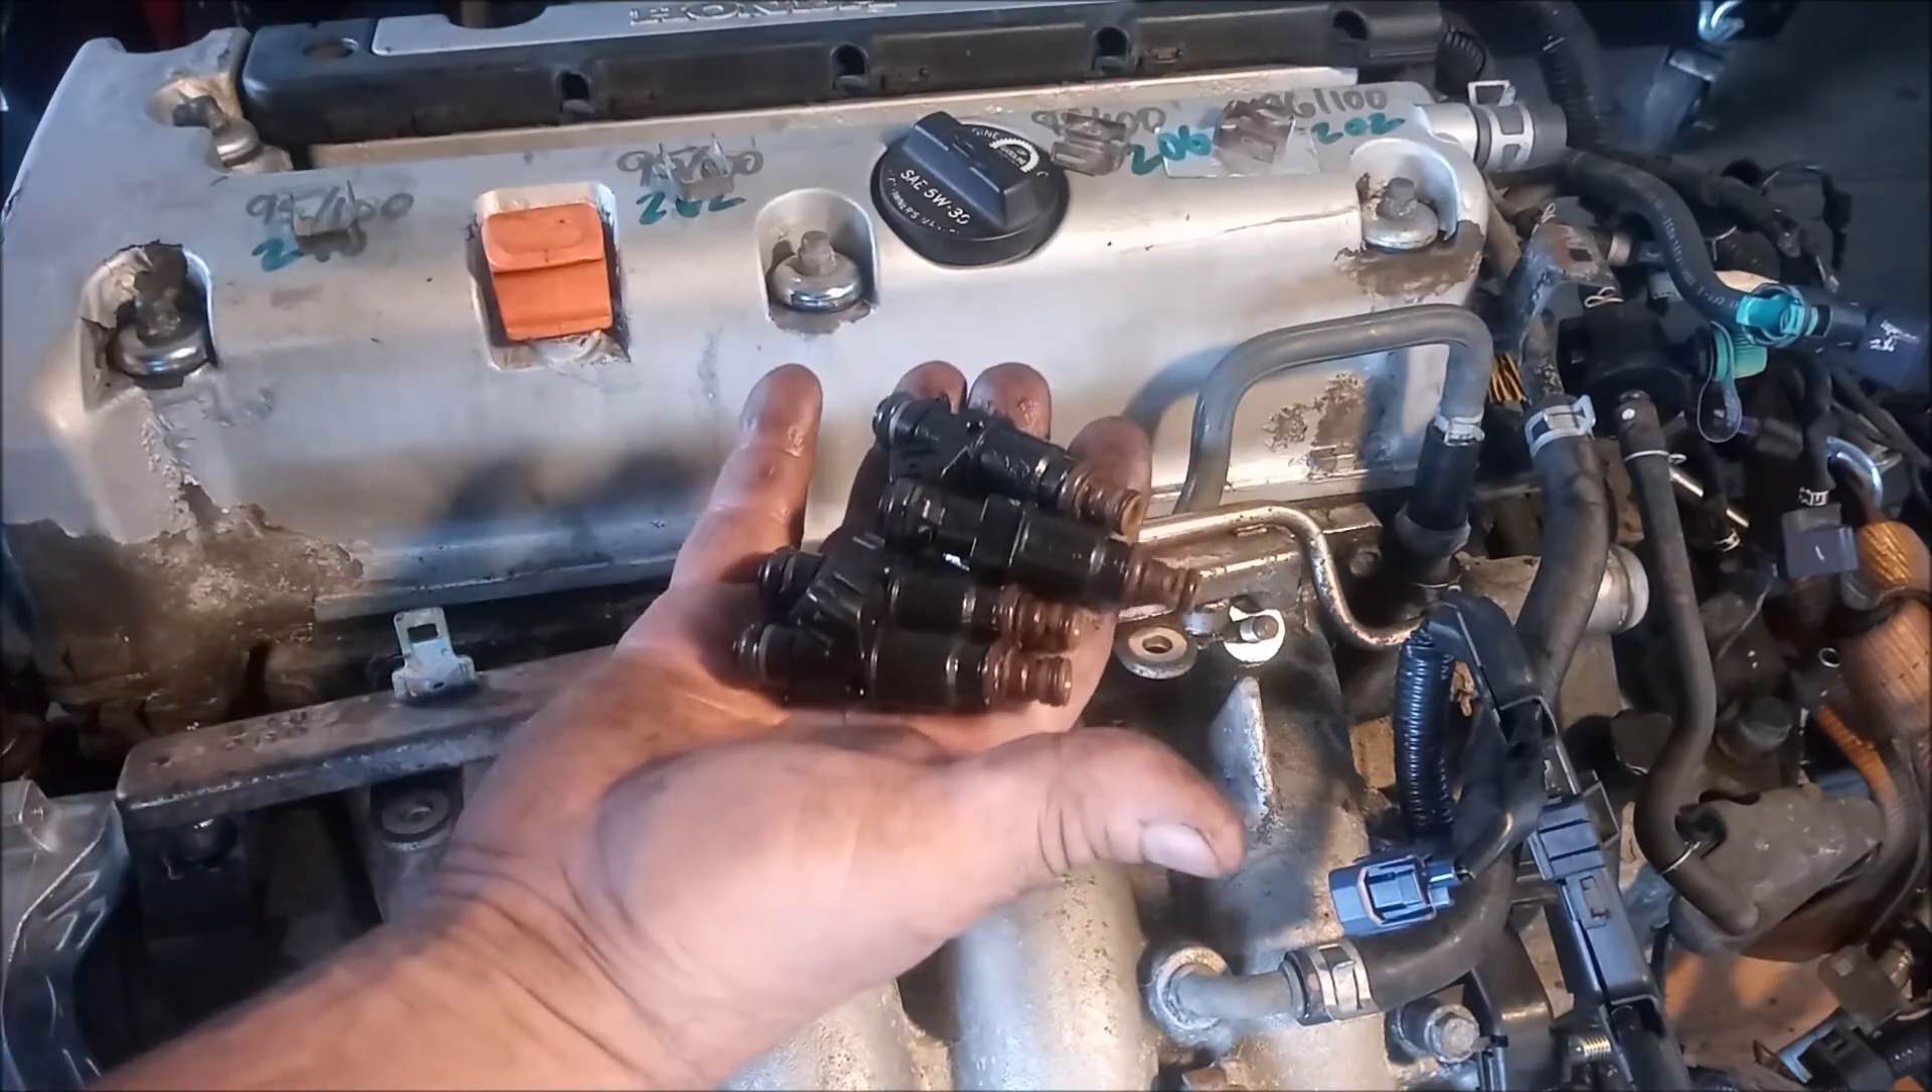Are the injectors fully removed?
Yes.